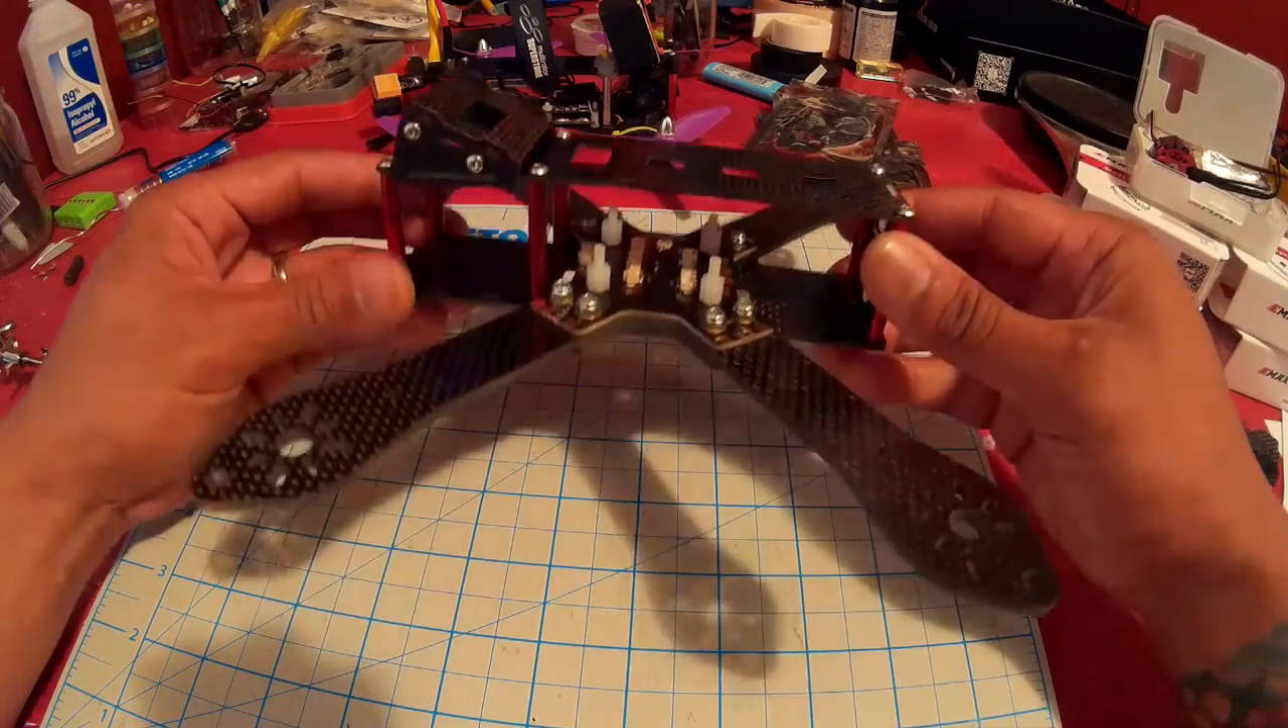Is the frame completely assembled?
Yes.